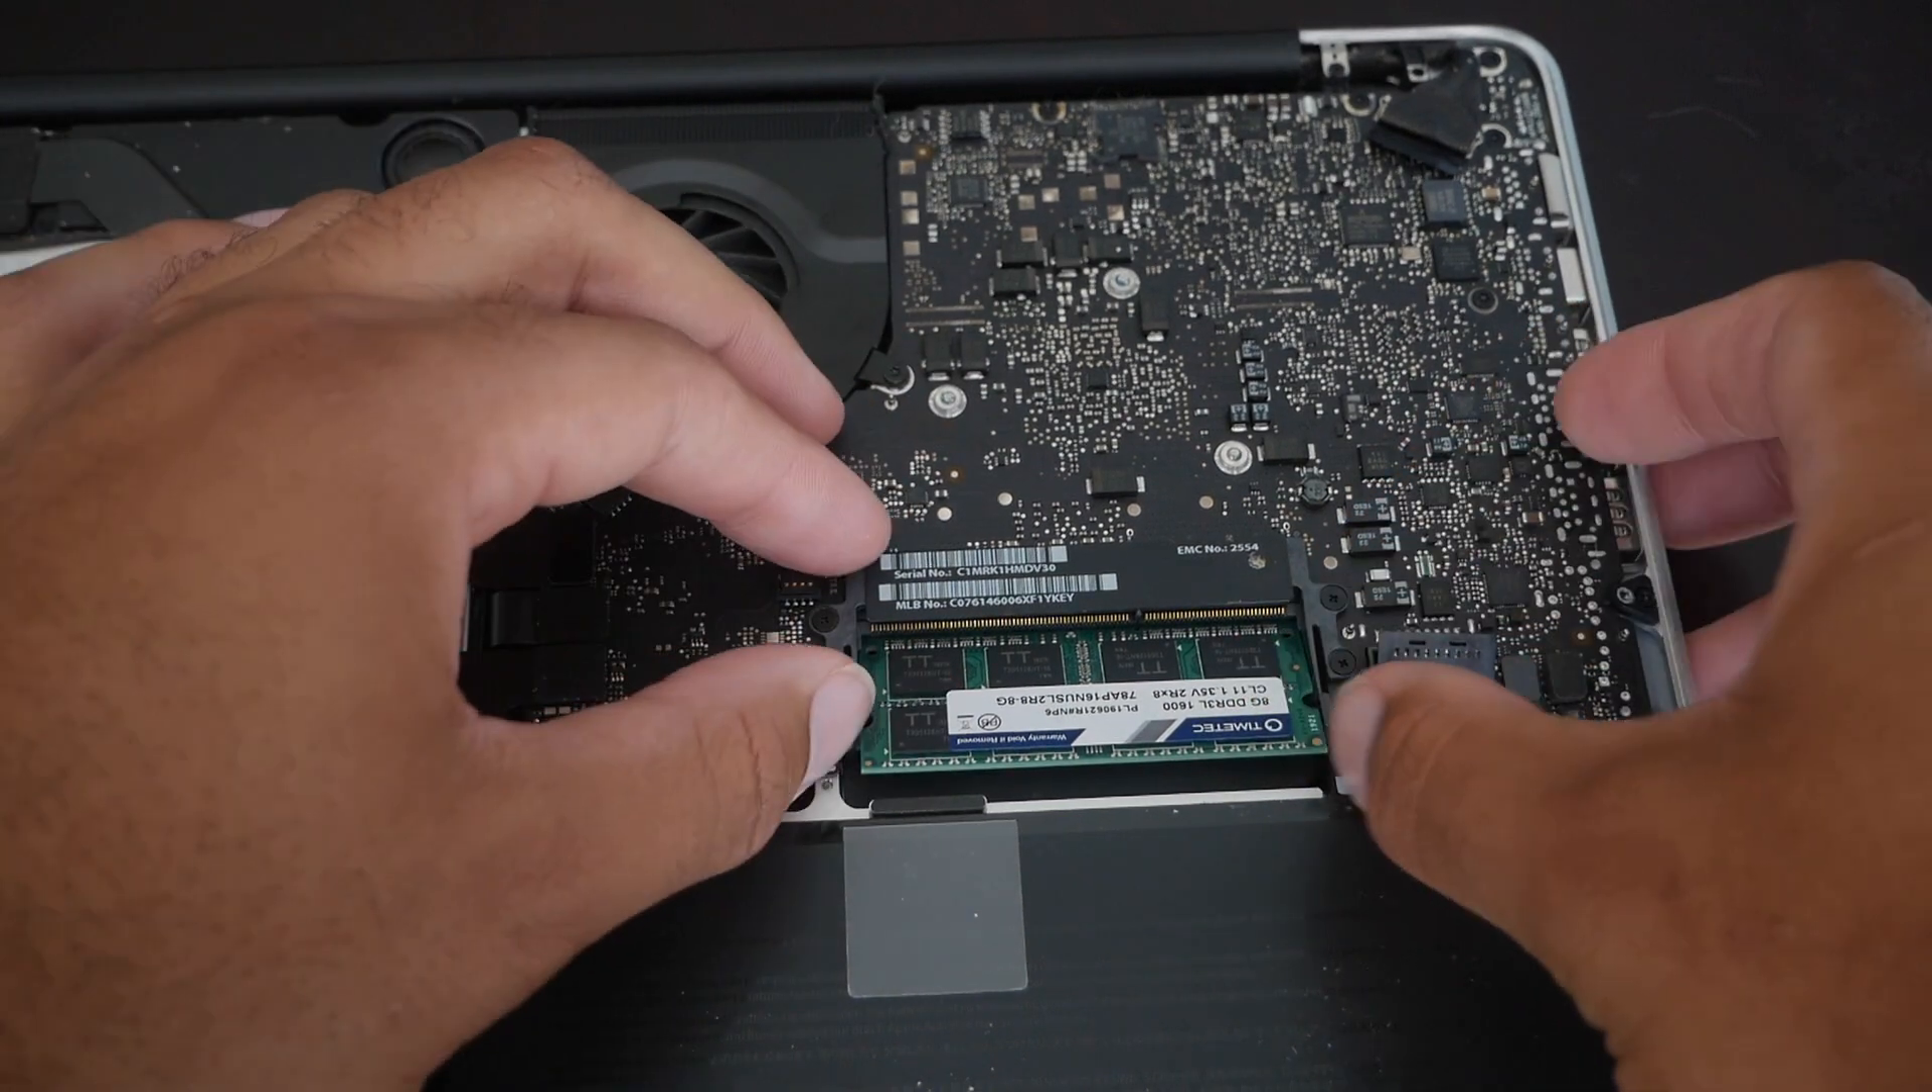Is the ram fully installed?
No.